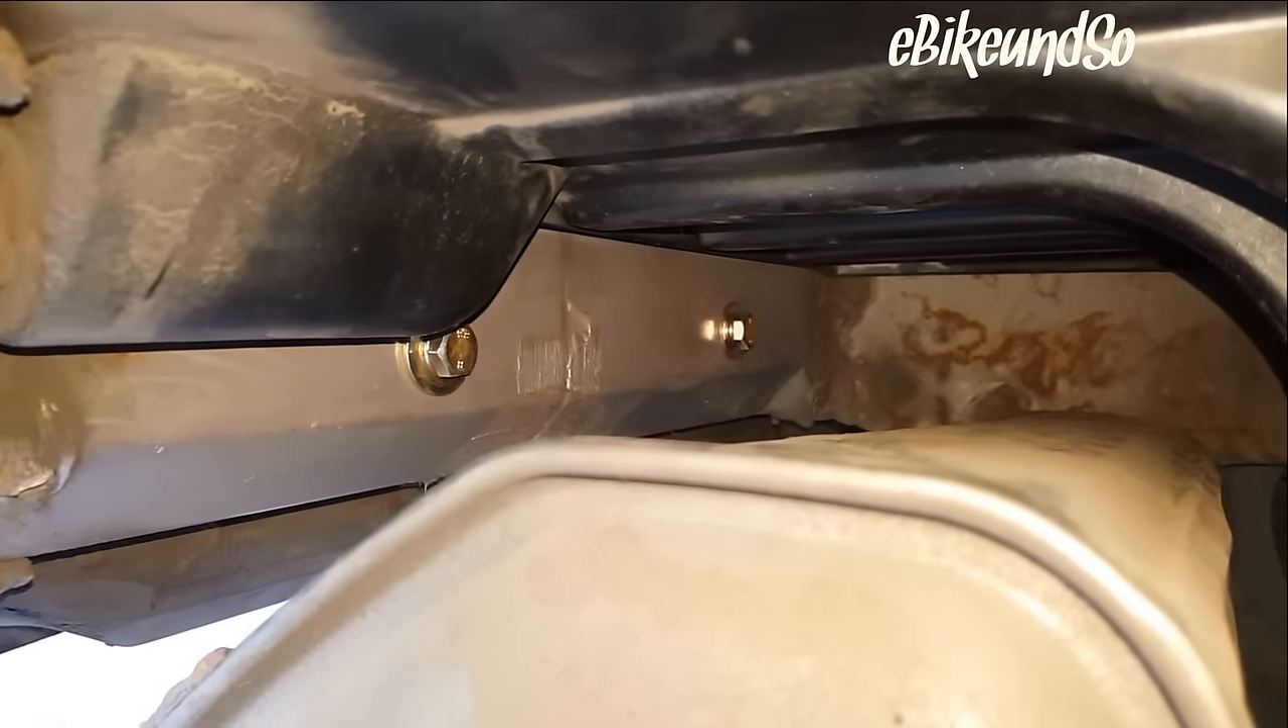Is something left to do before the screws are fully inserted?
No.